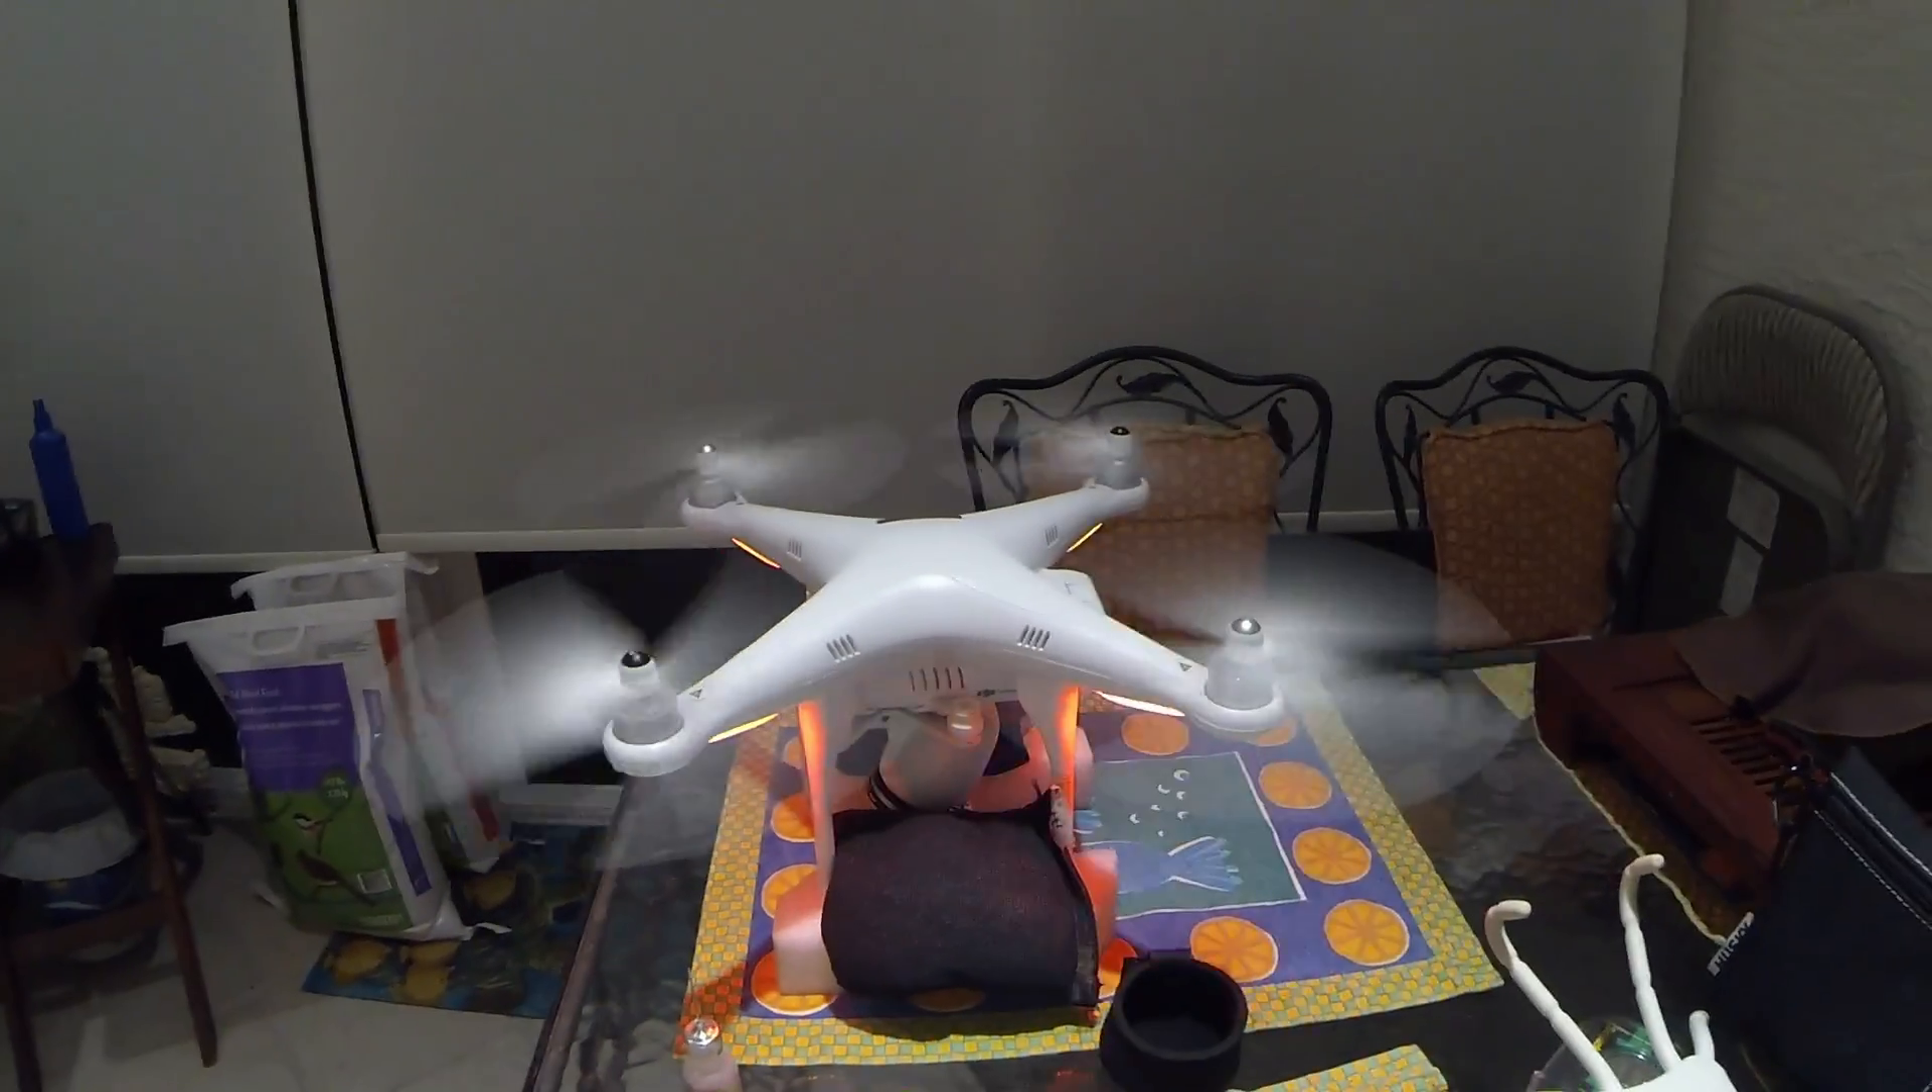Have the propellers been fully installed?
Yes.